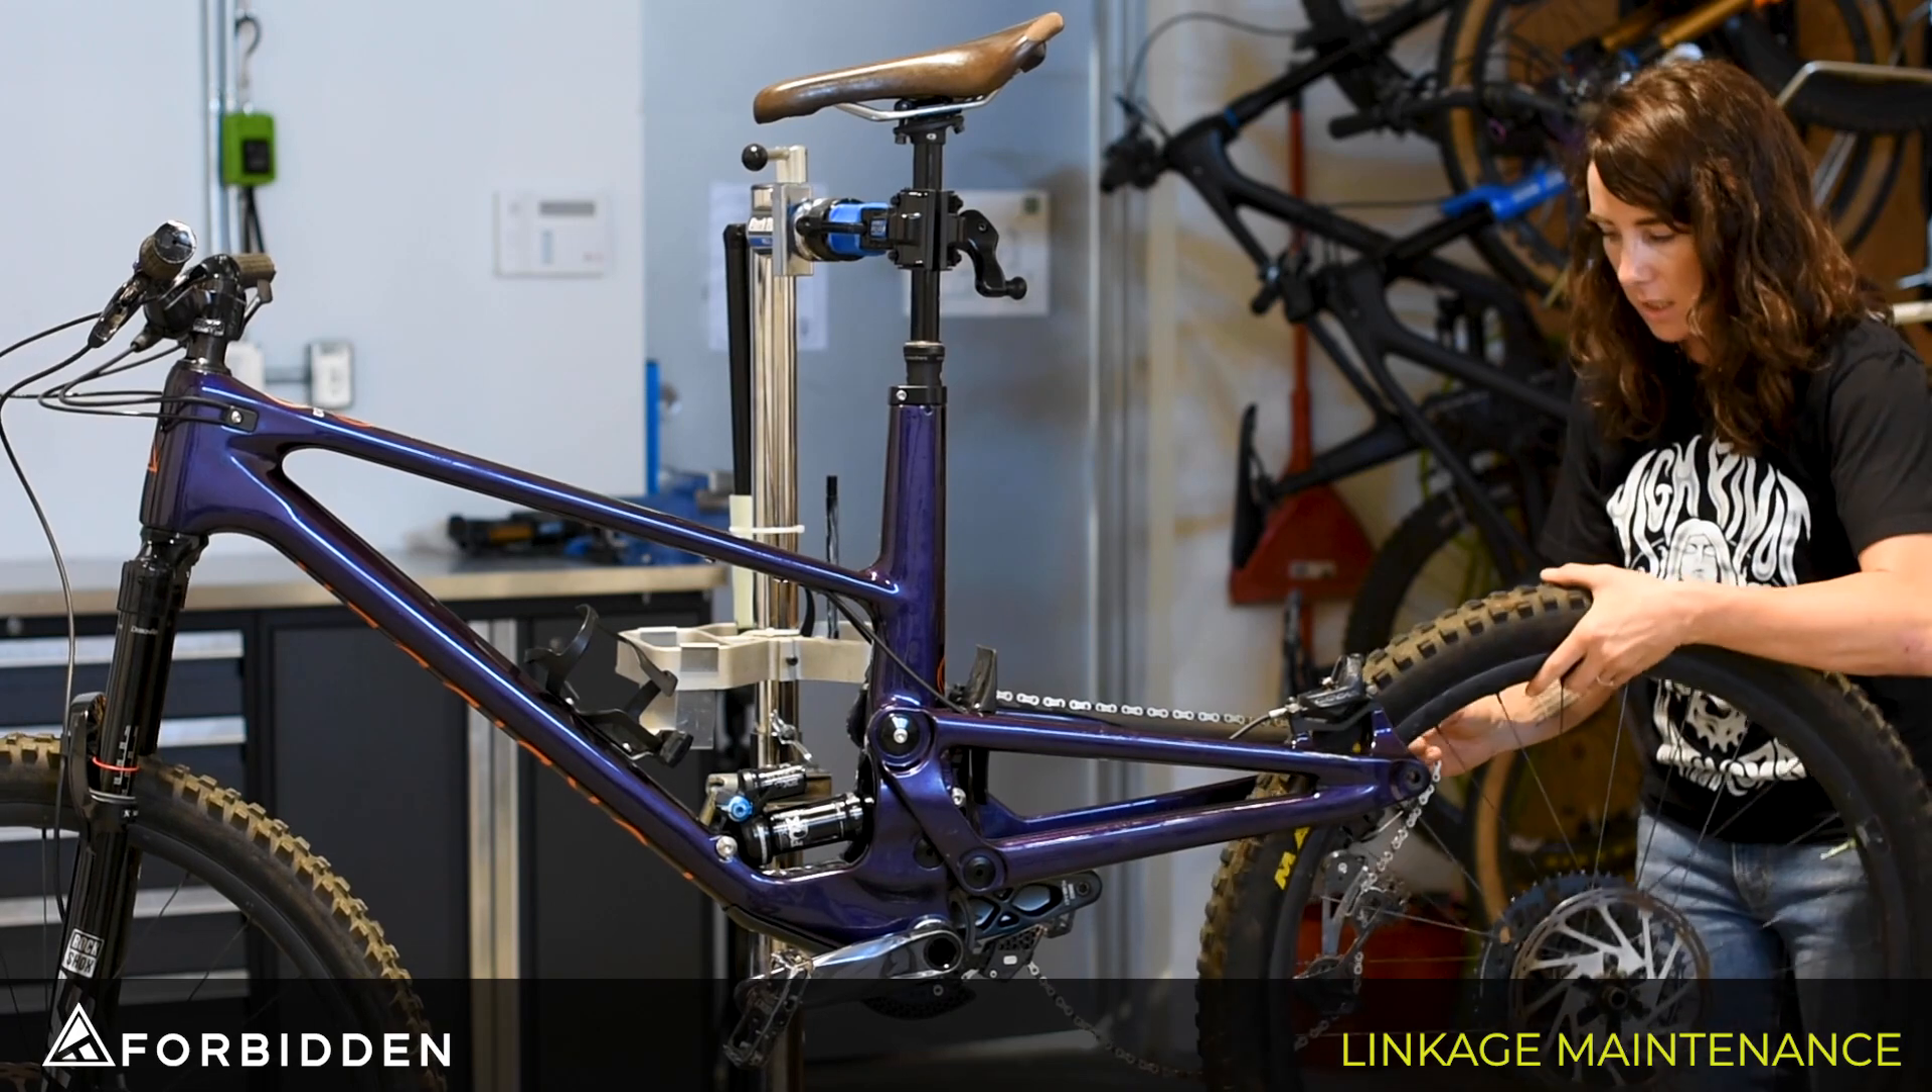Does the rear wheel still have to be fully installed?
Yes.